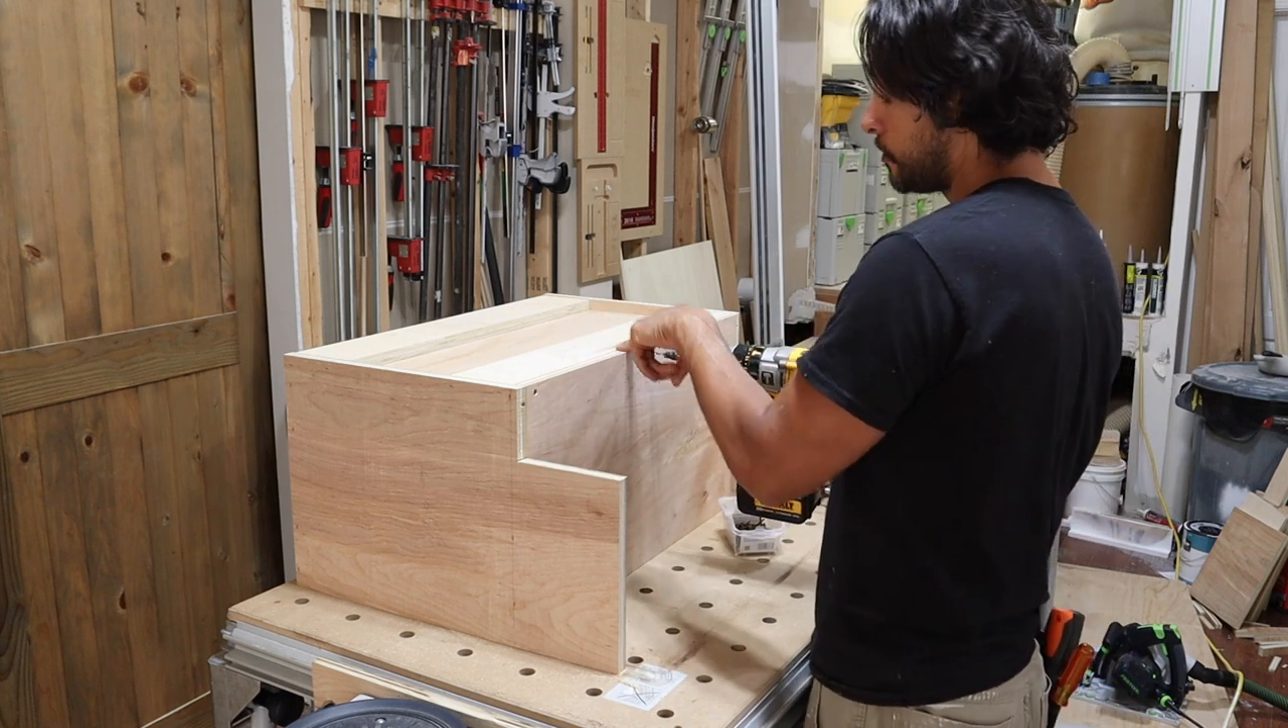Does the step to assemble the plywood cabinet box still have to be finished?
Yes.